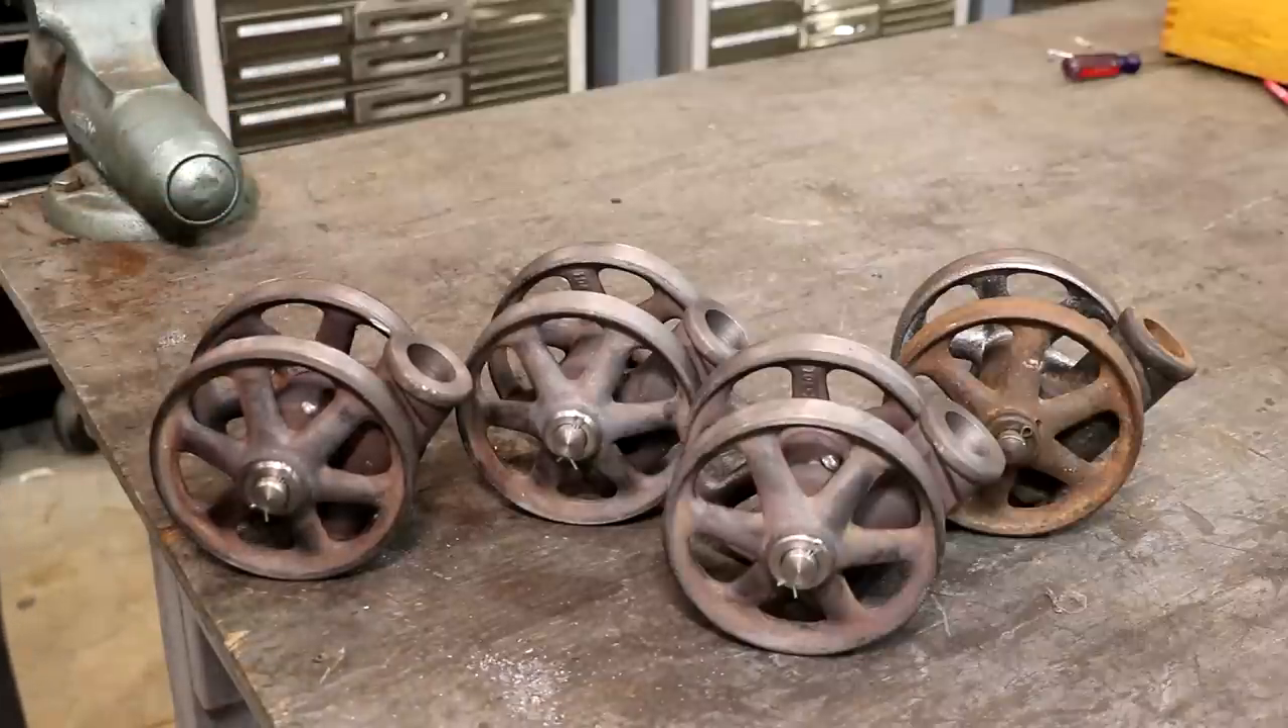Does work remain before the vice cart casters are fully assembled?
No.